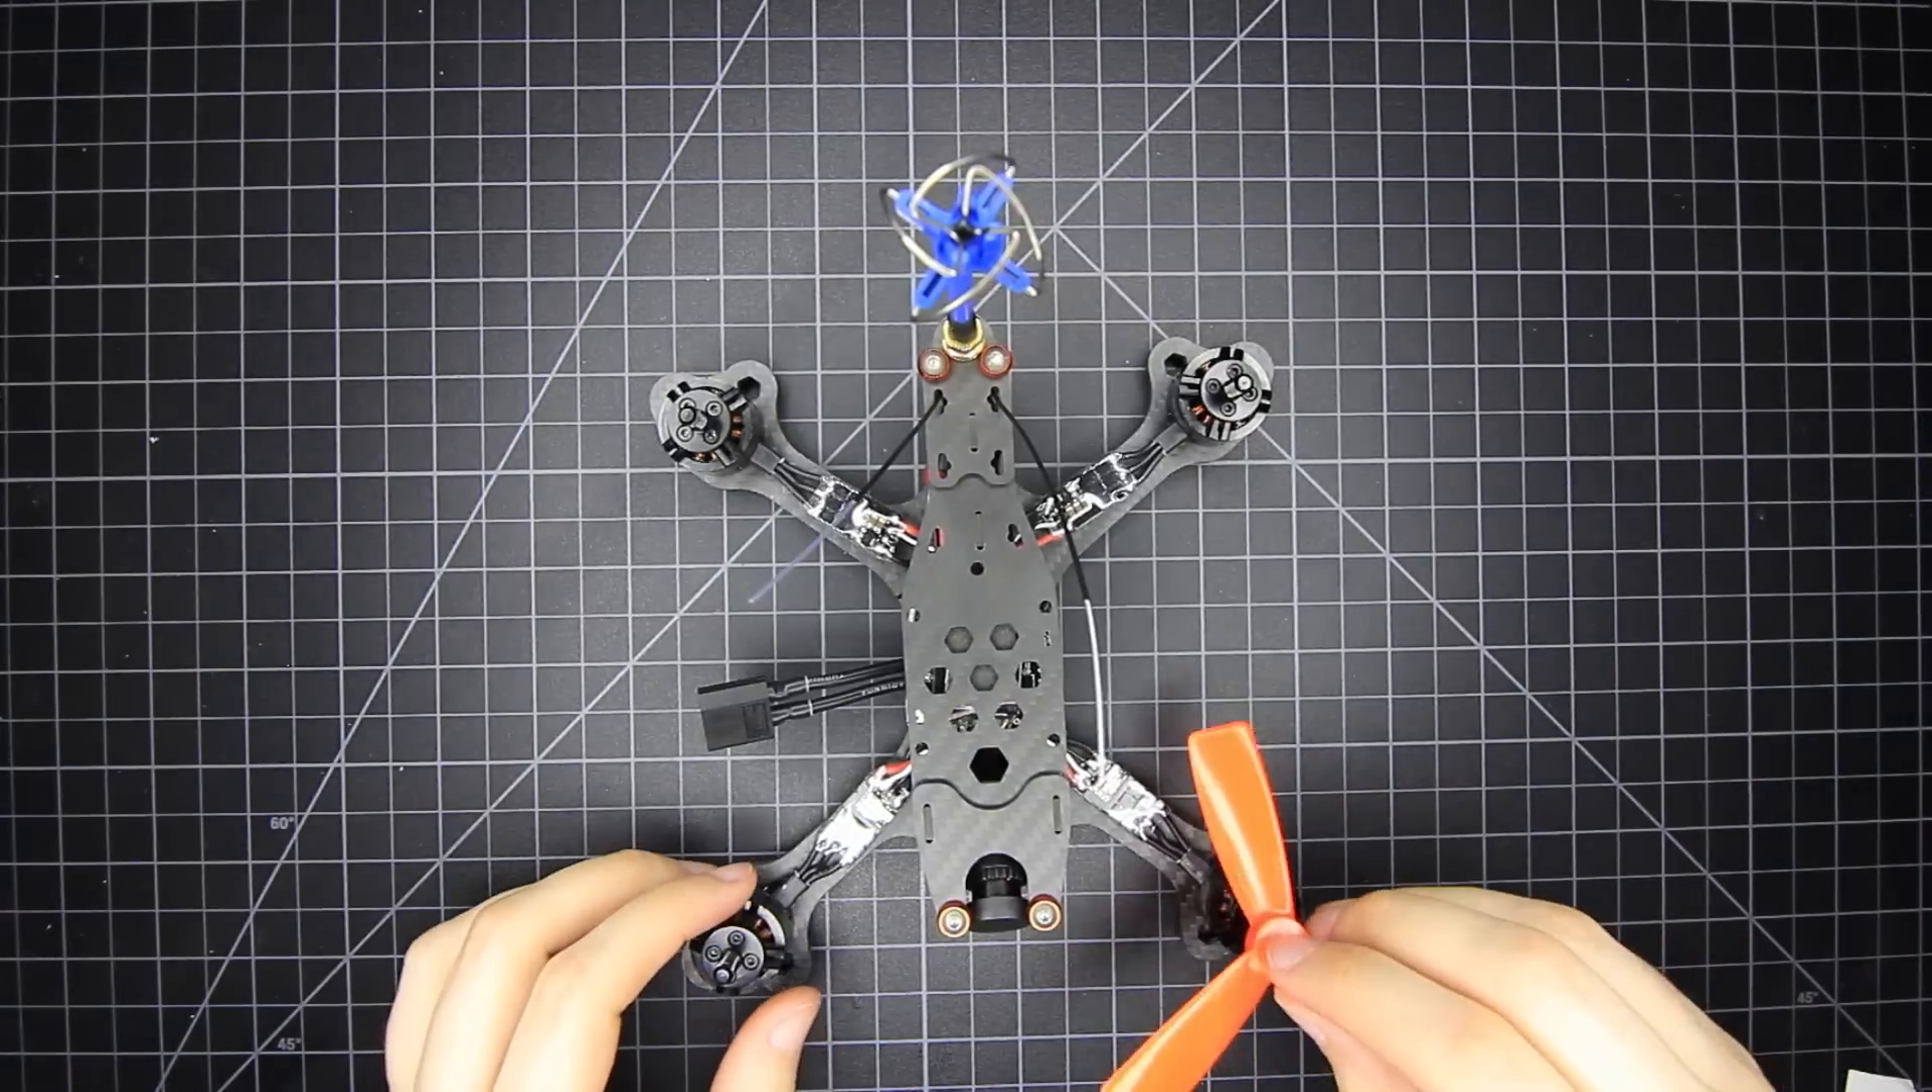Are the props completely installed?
No.